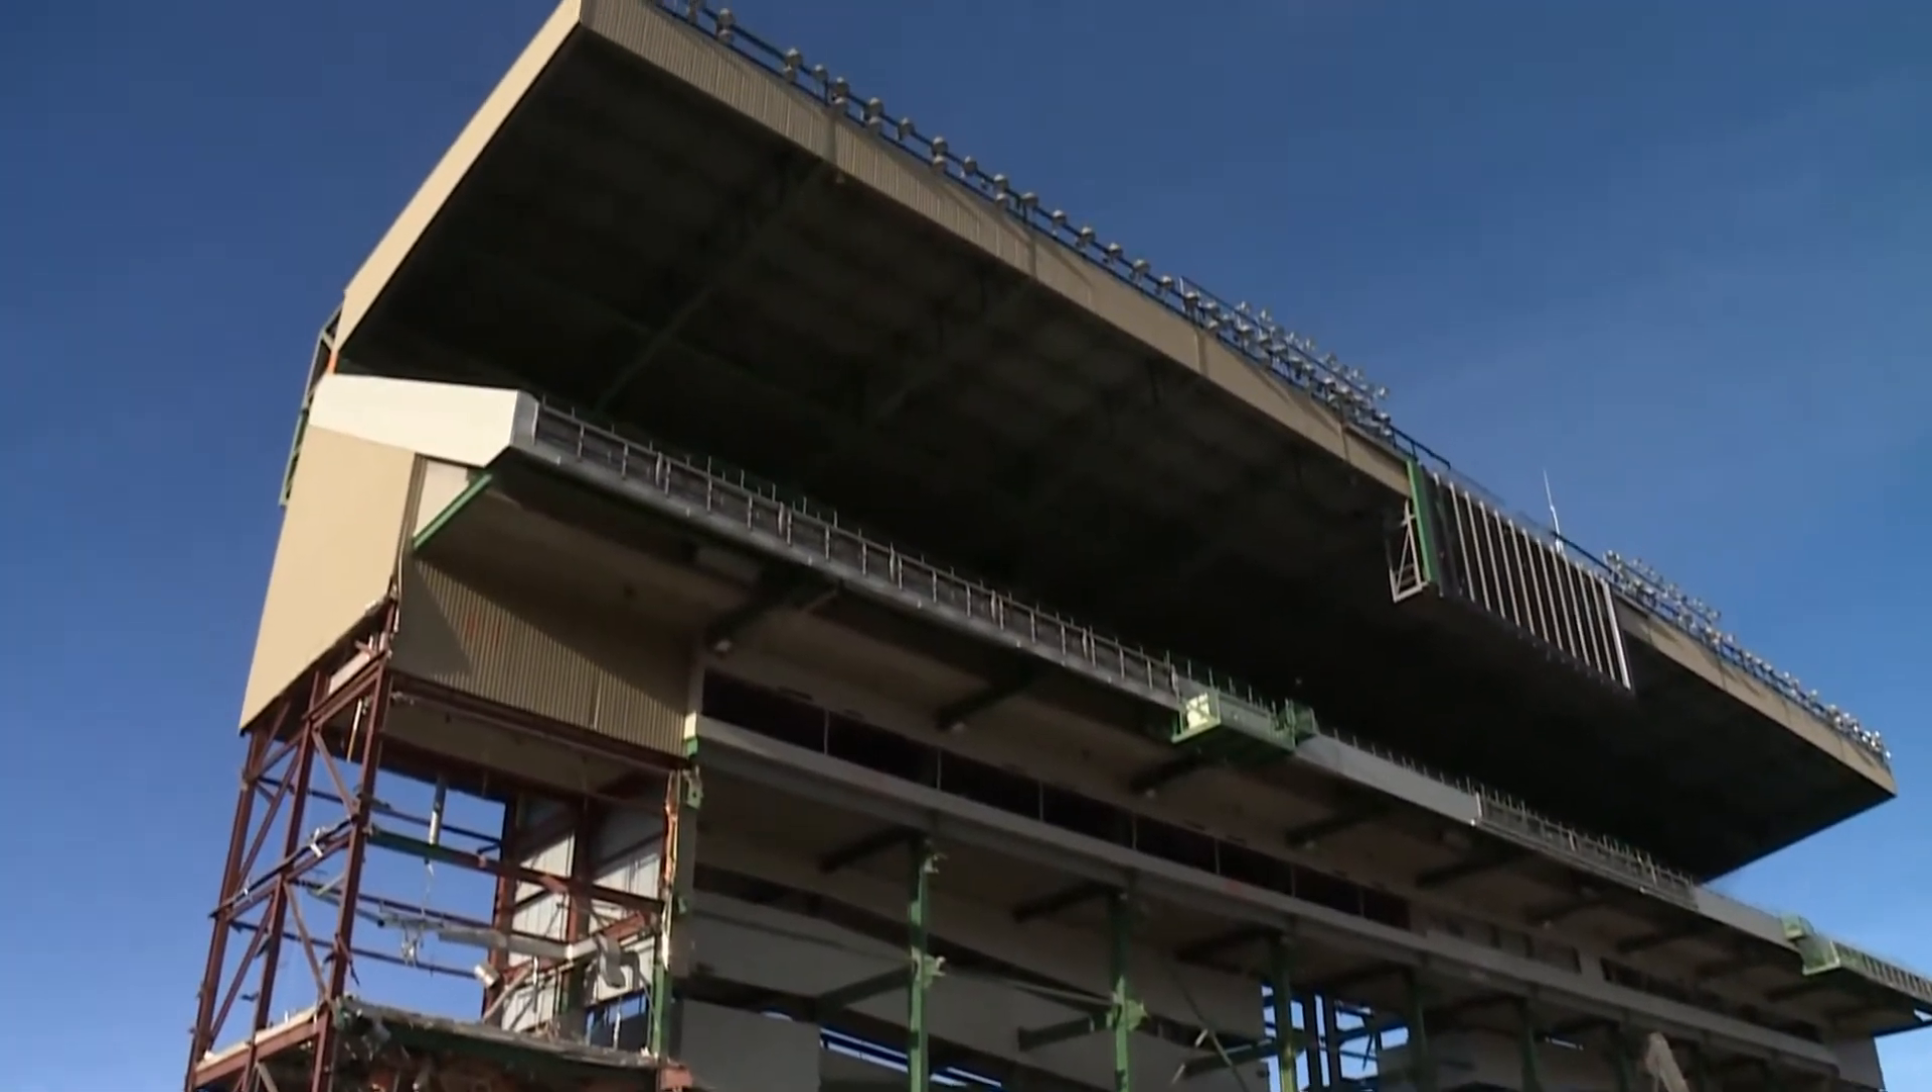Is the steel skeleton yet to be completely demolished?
Yes.